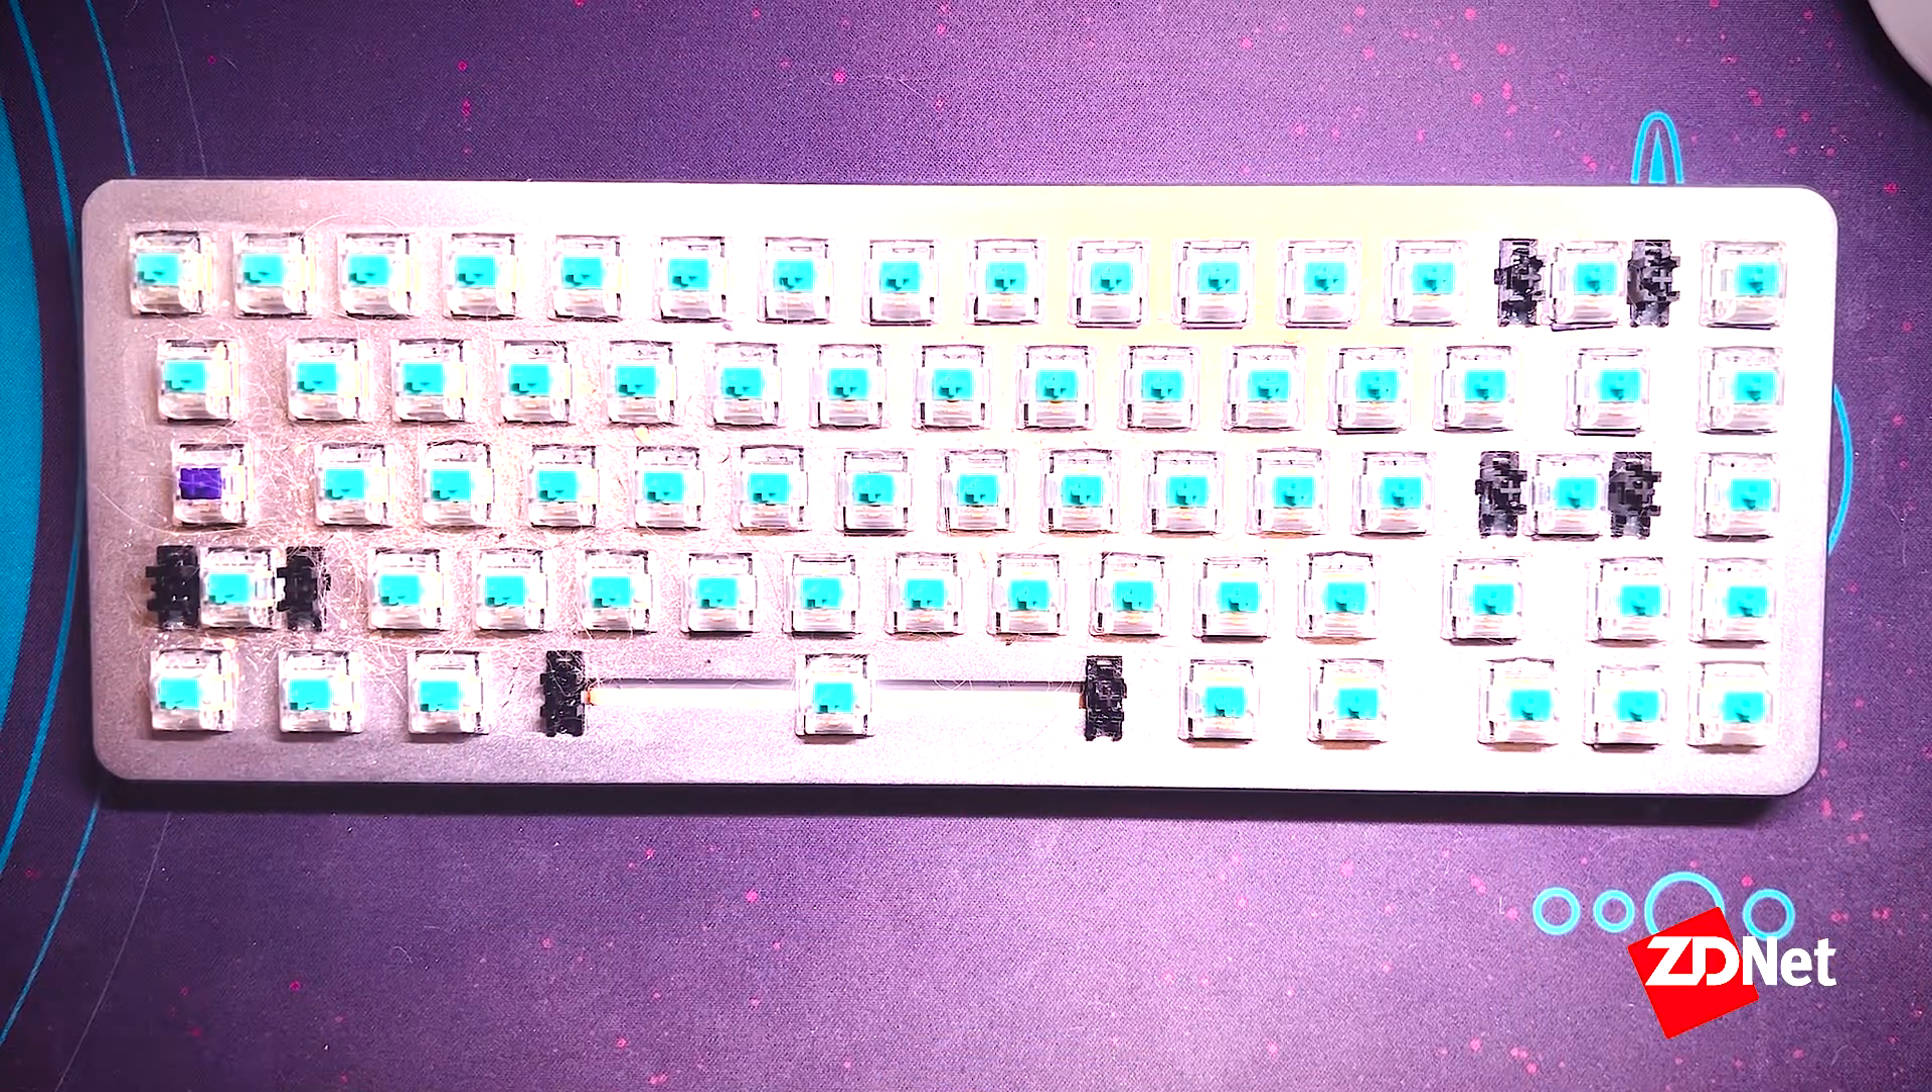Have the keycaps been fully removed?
Yes.